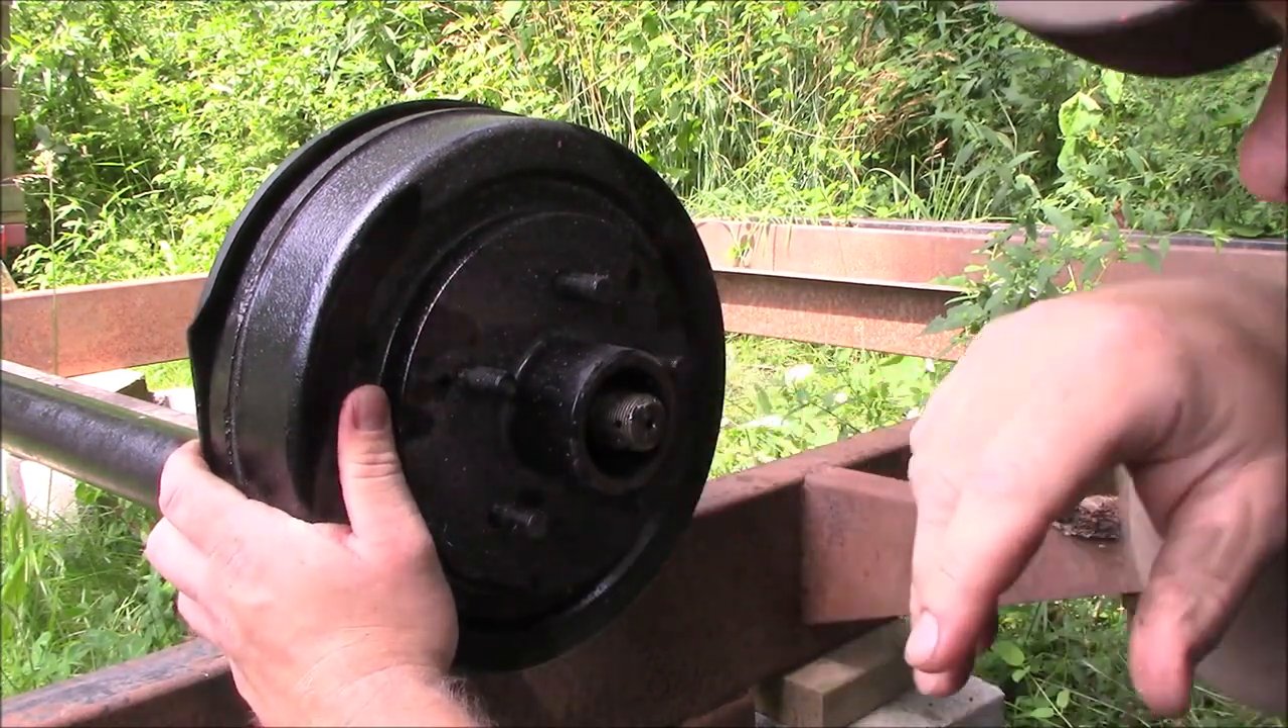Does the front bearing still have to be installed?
Yes.